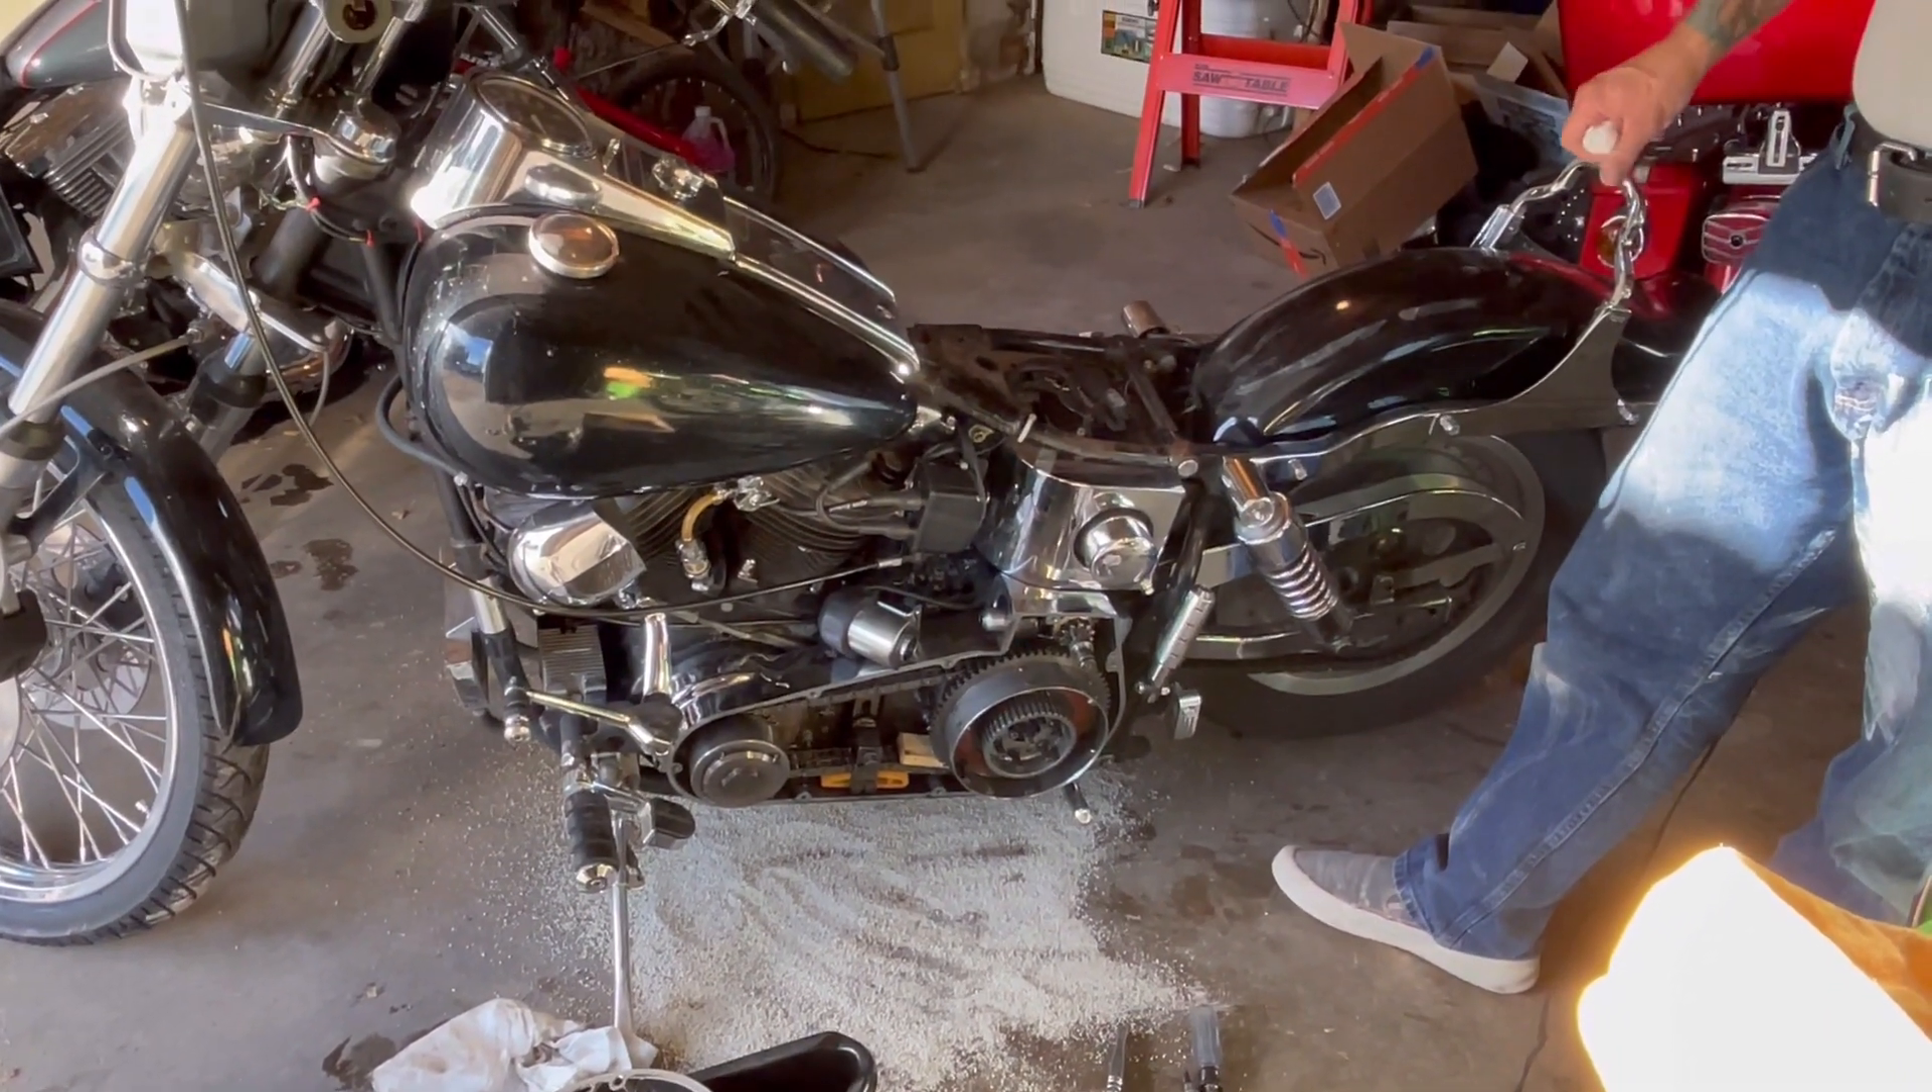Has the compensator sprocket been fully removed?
No.